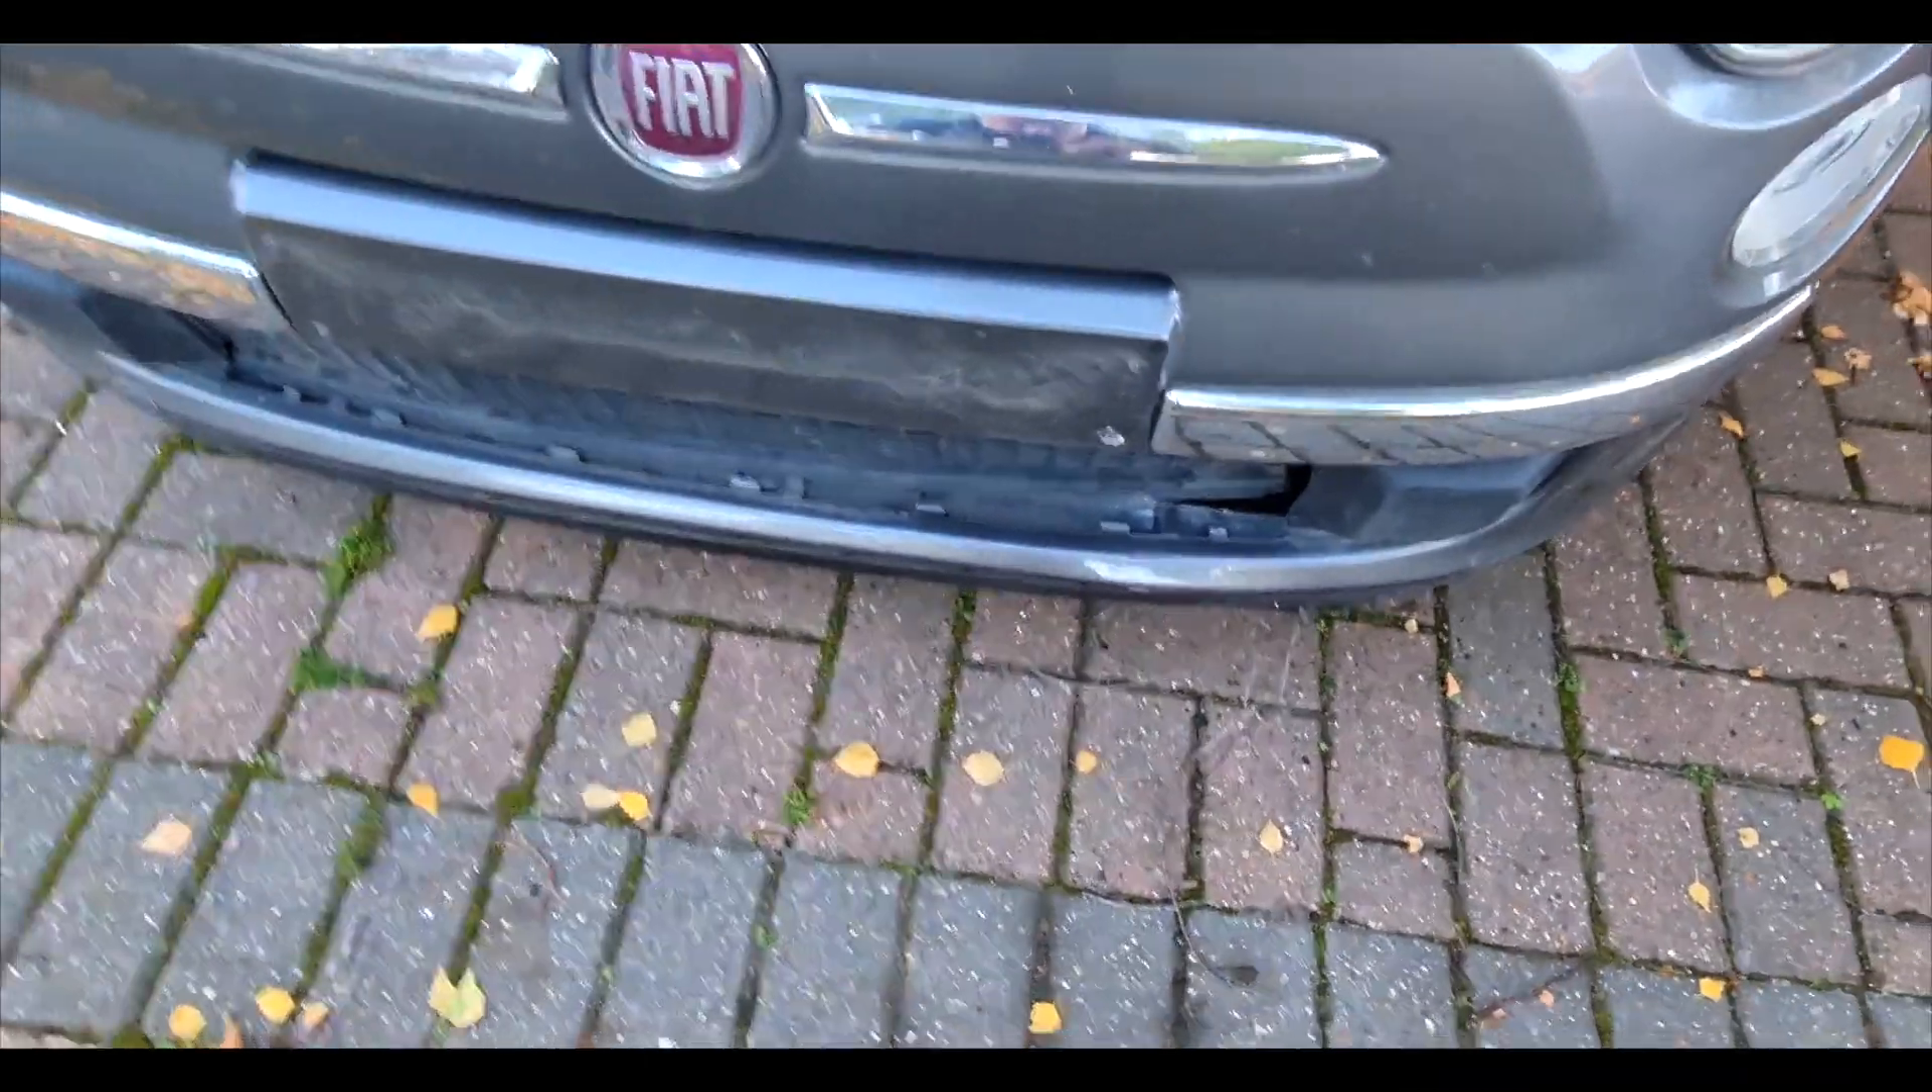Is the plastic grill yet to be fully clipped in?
Yes.